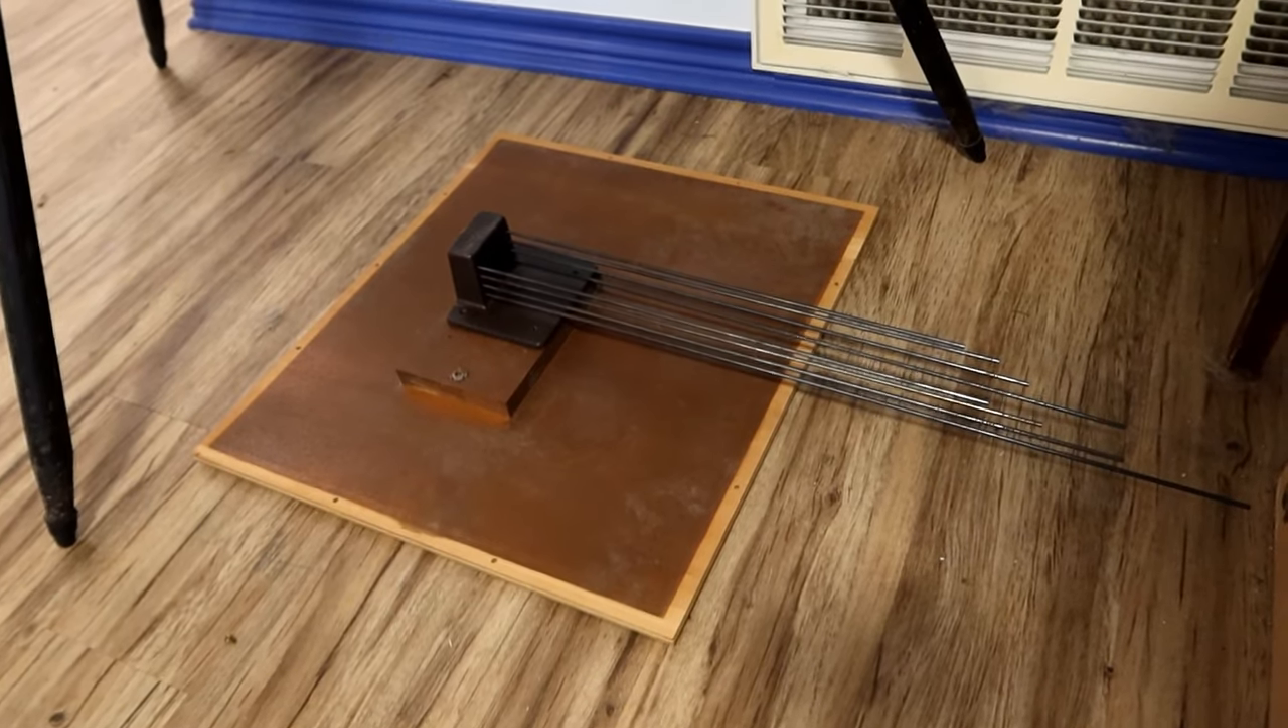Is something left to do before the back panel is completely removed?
No.